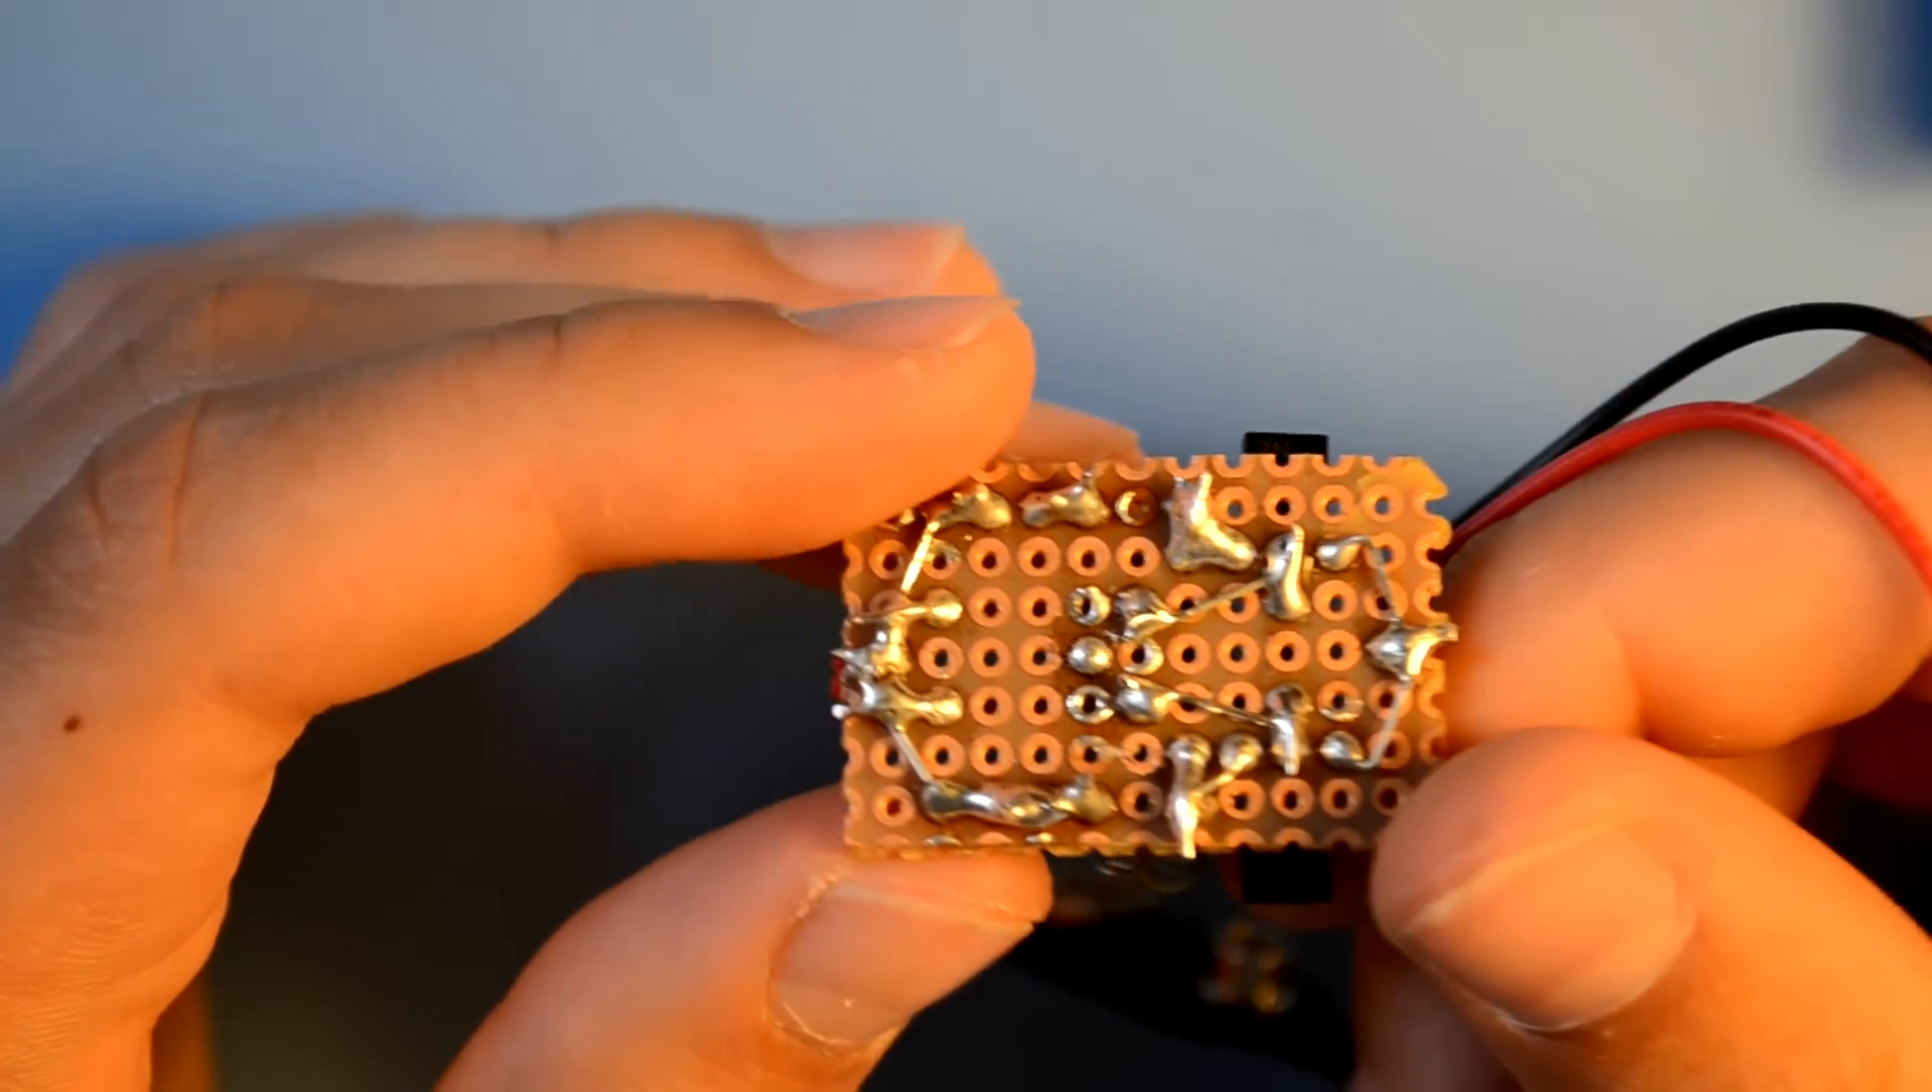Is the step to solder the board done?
Yes.